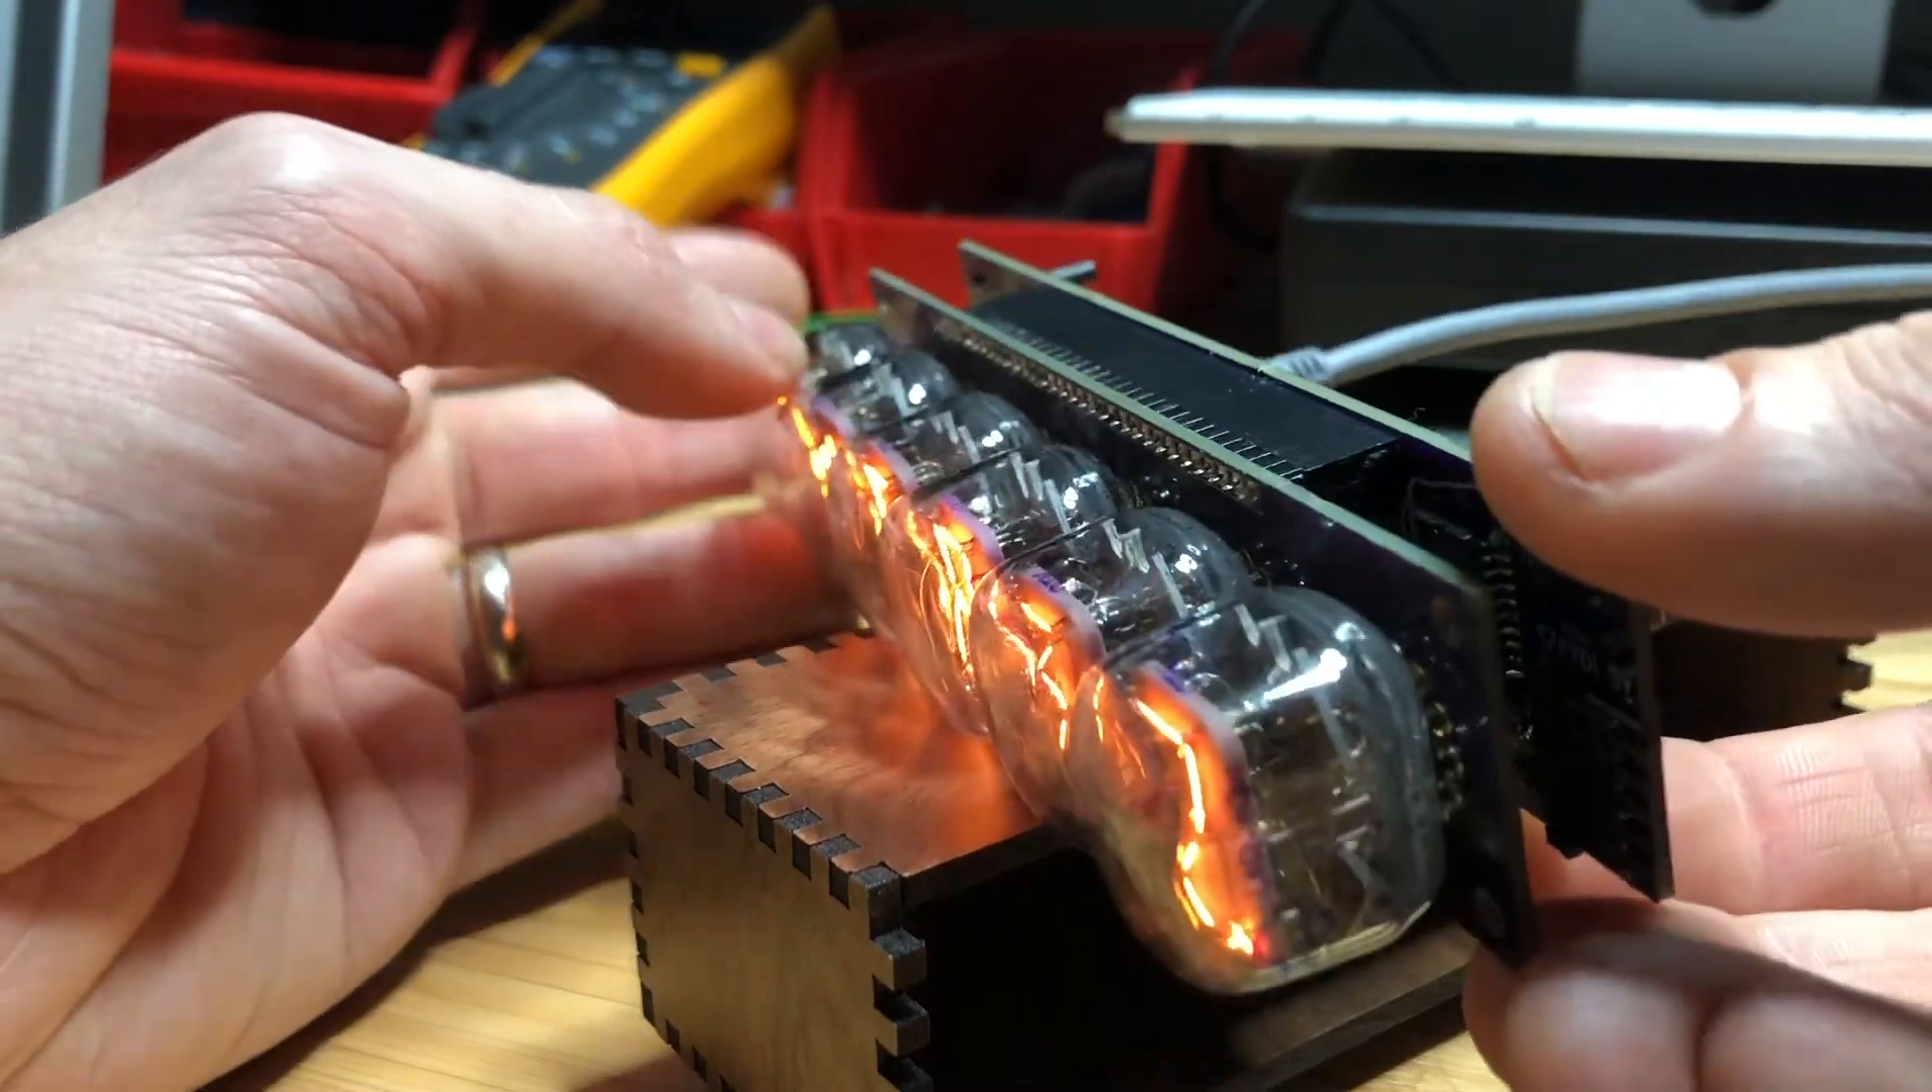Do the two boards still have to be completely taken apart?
Yes.